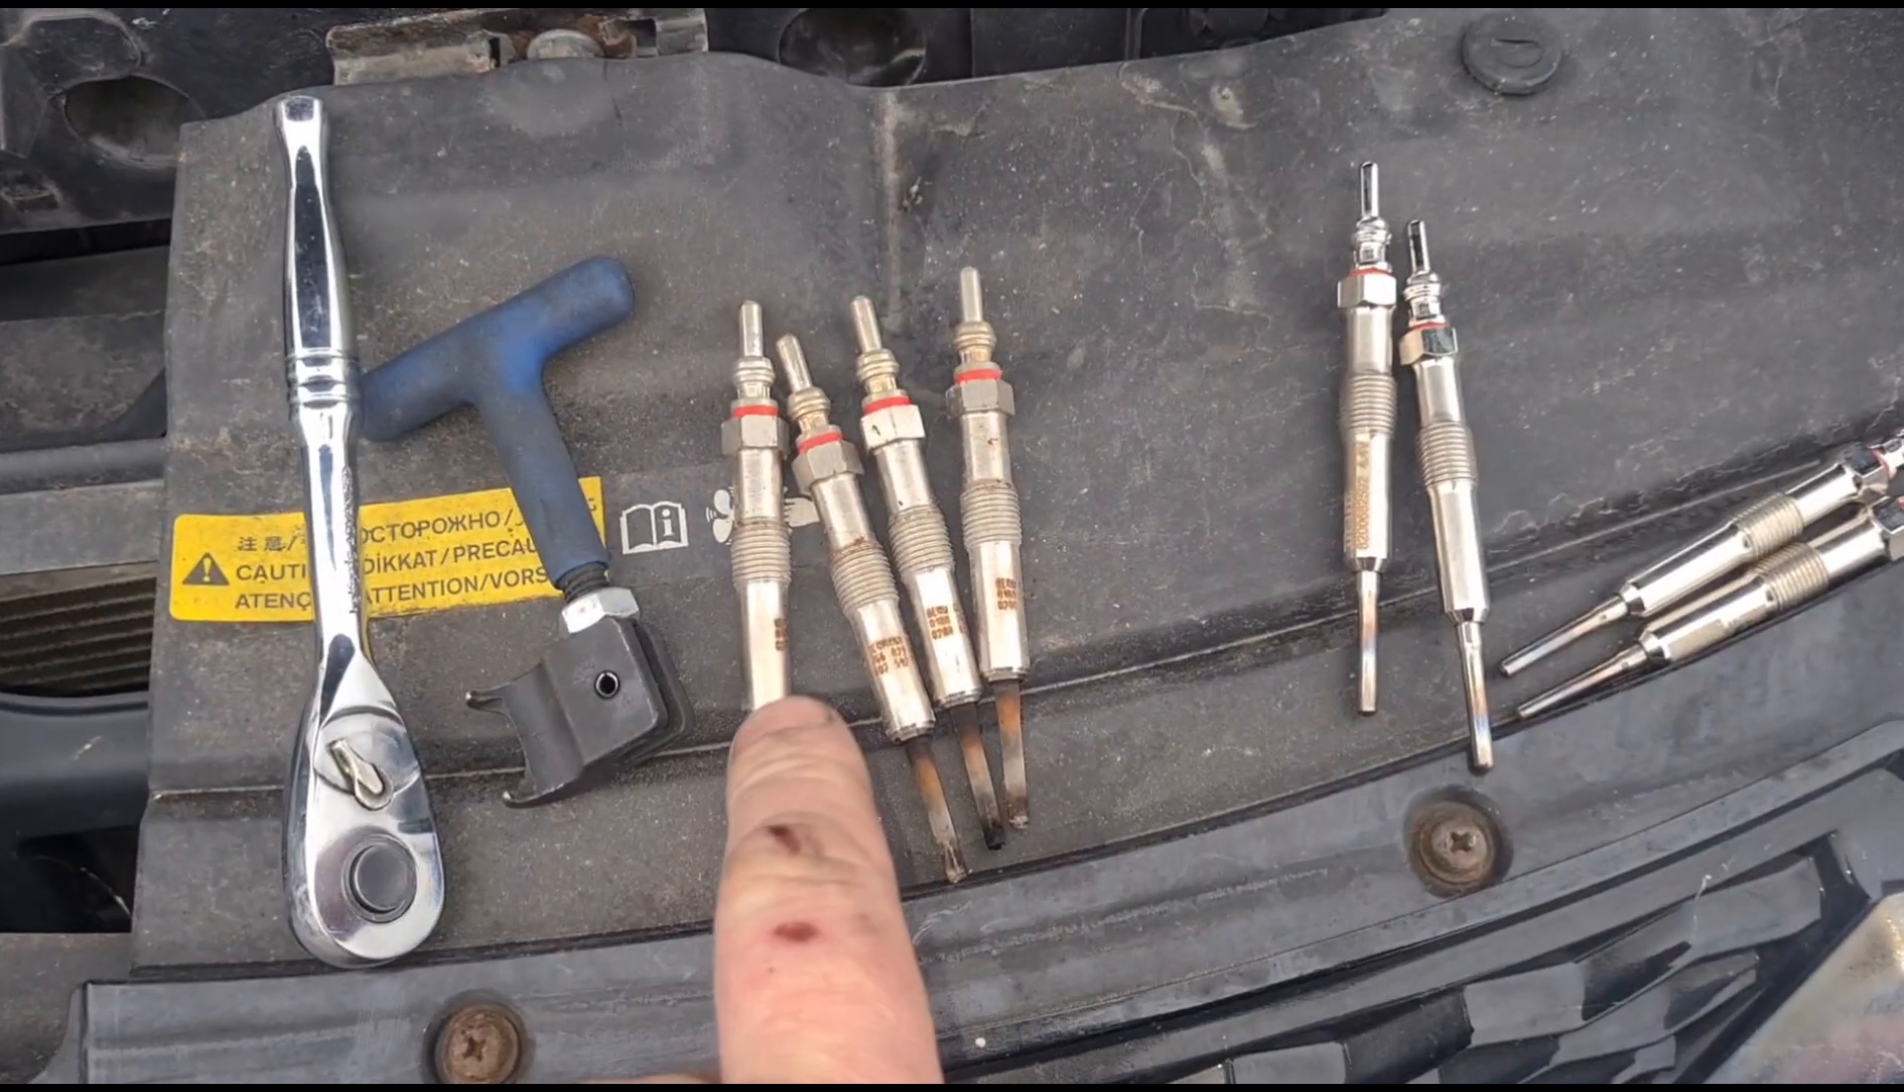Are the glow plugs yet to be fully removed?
No.